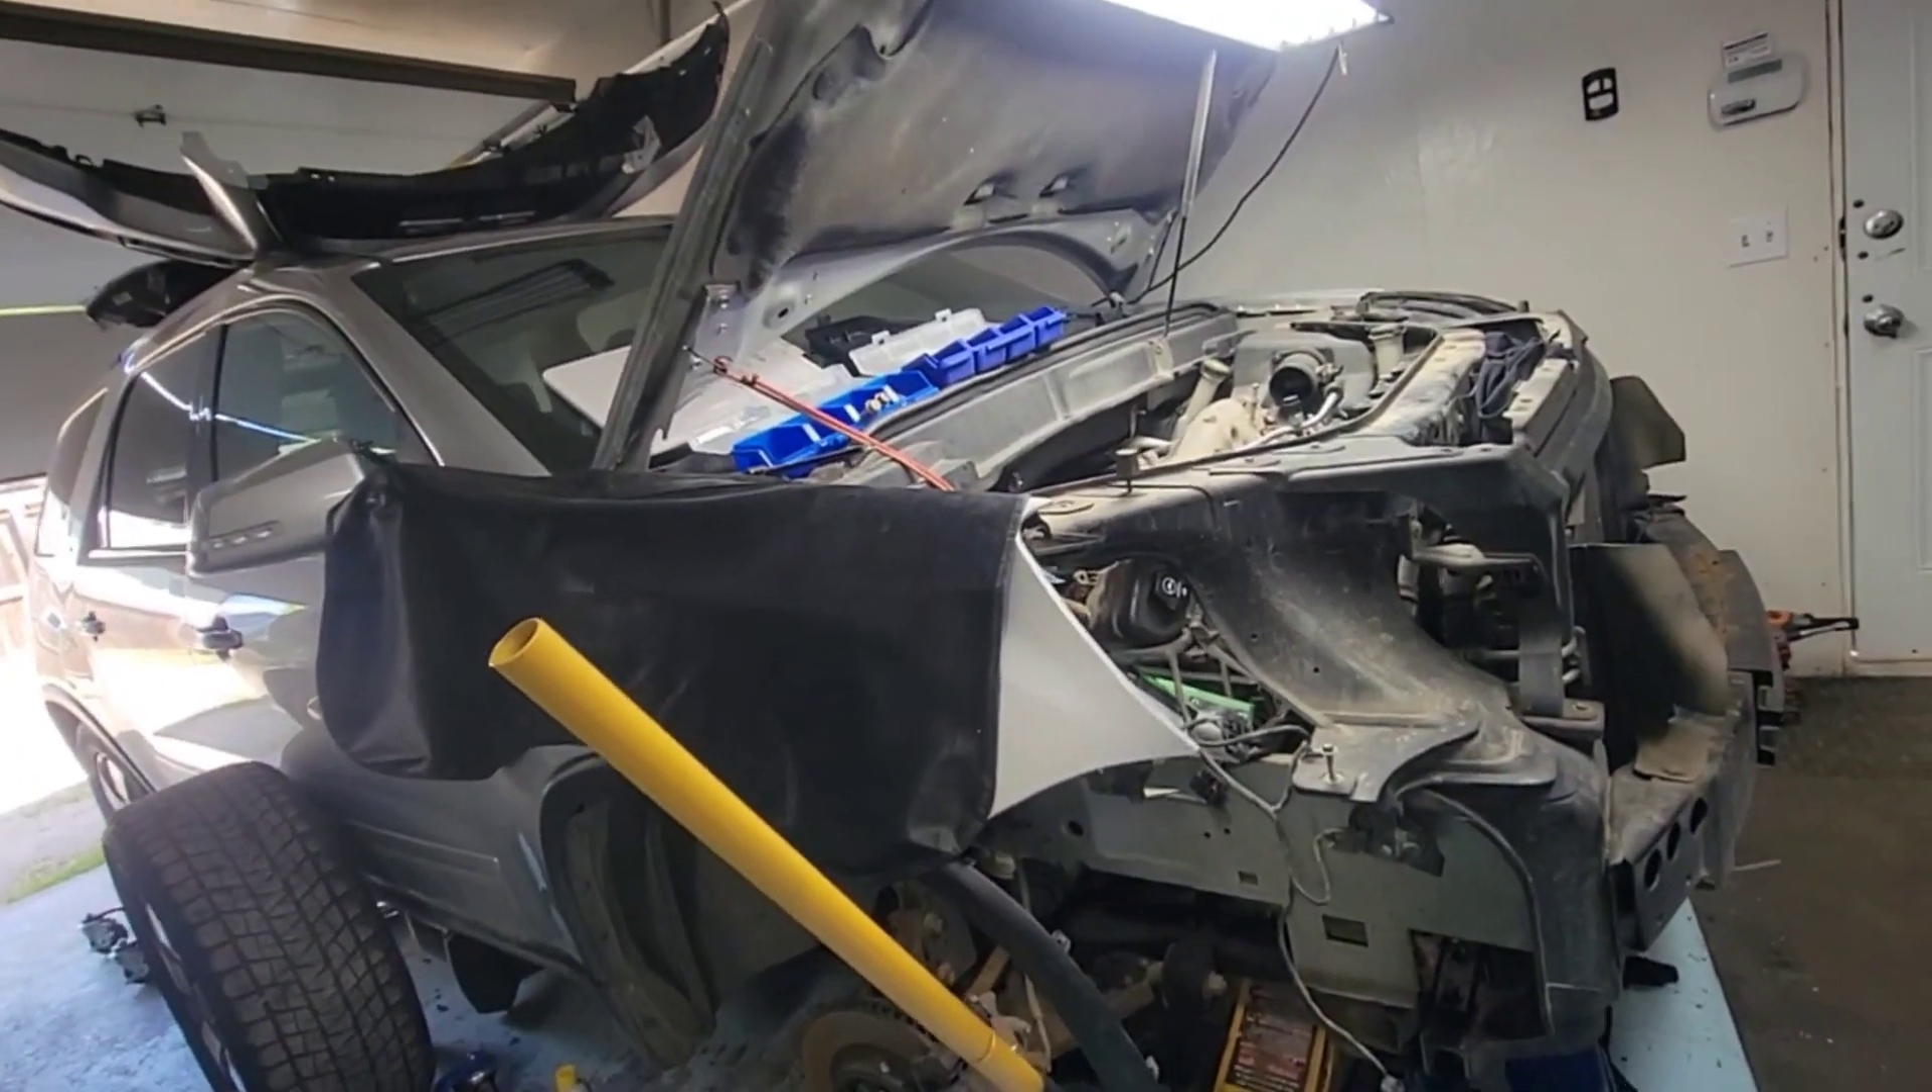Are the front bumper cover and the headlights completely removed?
Yes.